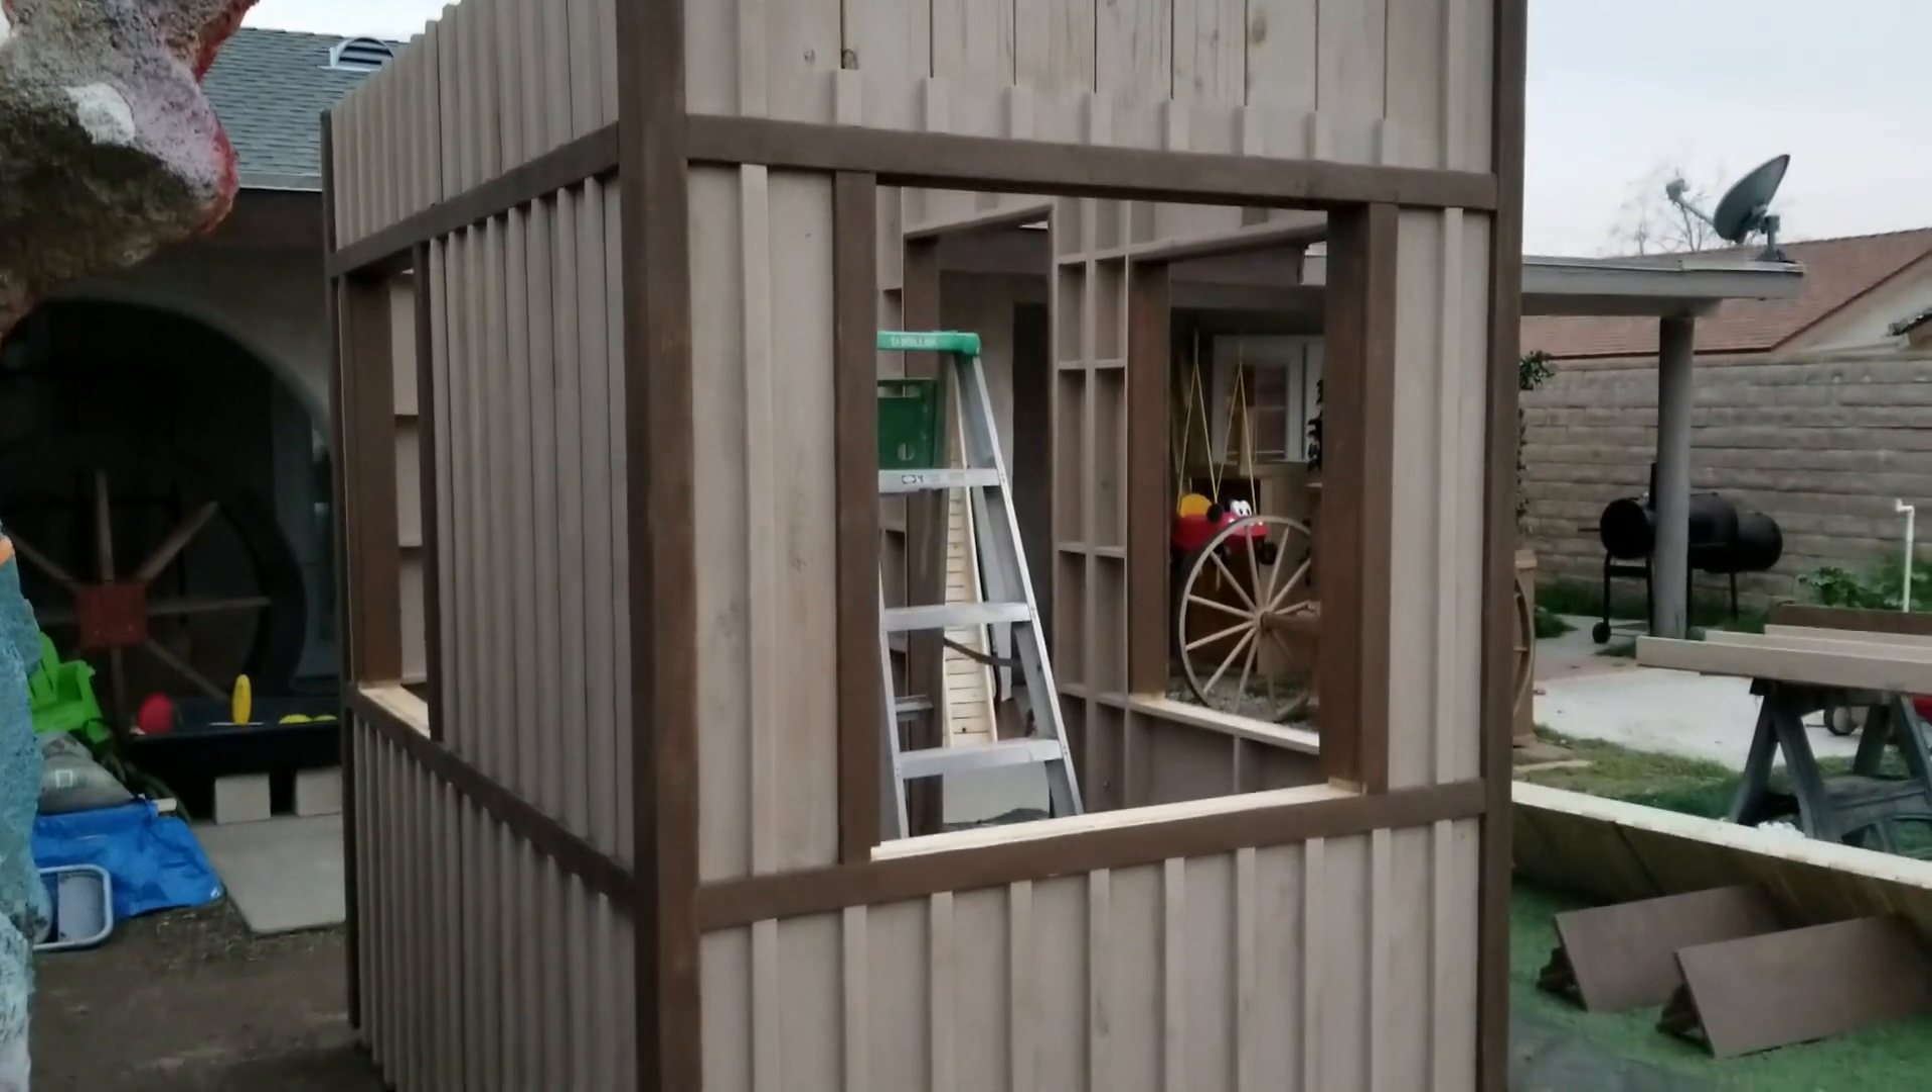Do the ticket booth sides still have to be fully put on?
No.